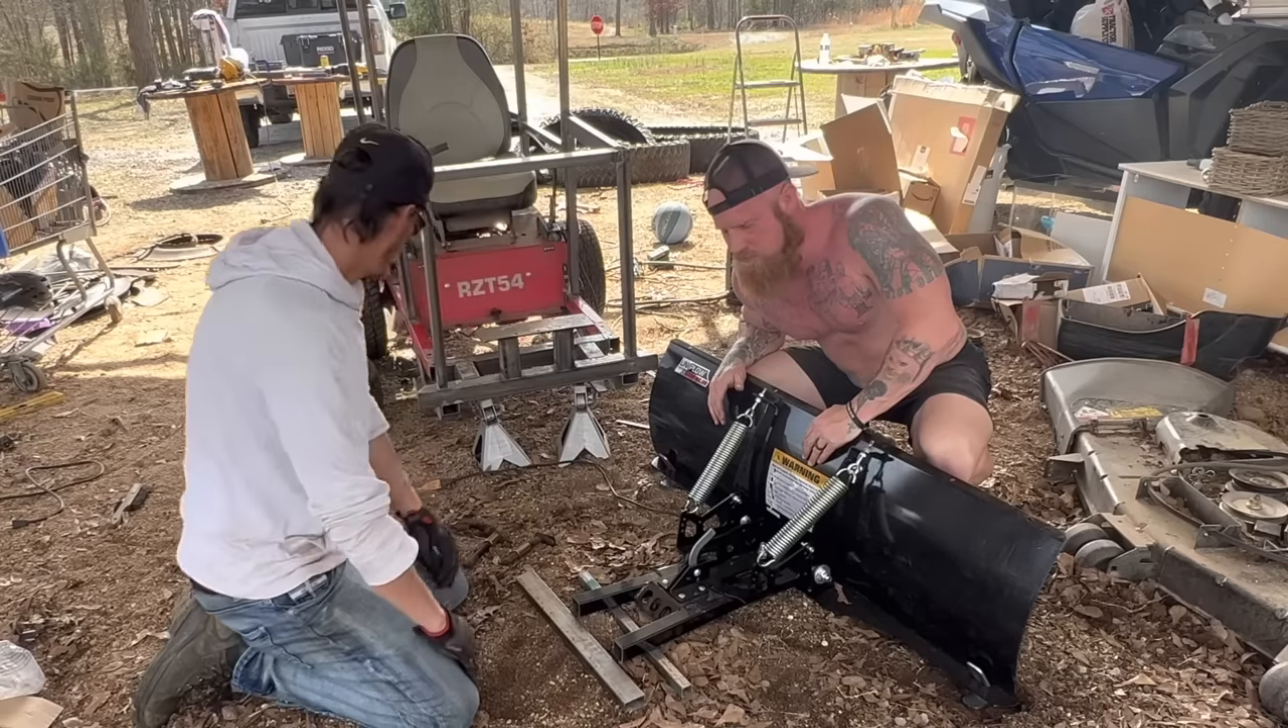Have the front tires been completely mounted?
No.